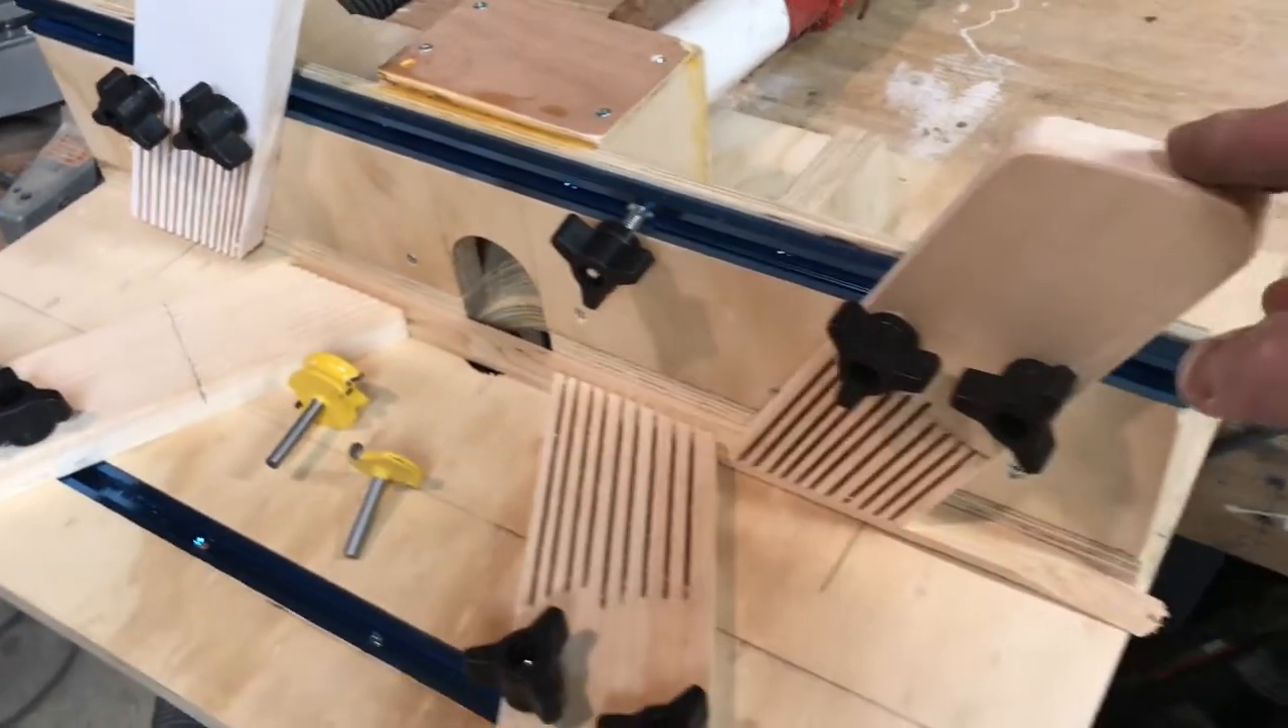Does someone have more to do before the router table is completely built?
No.